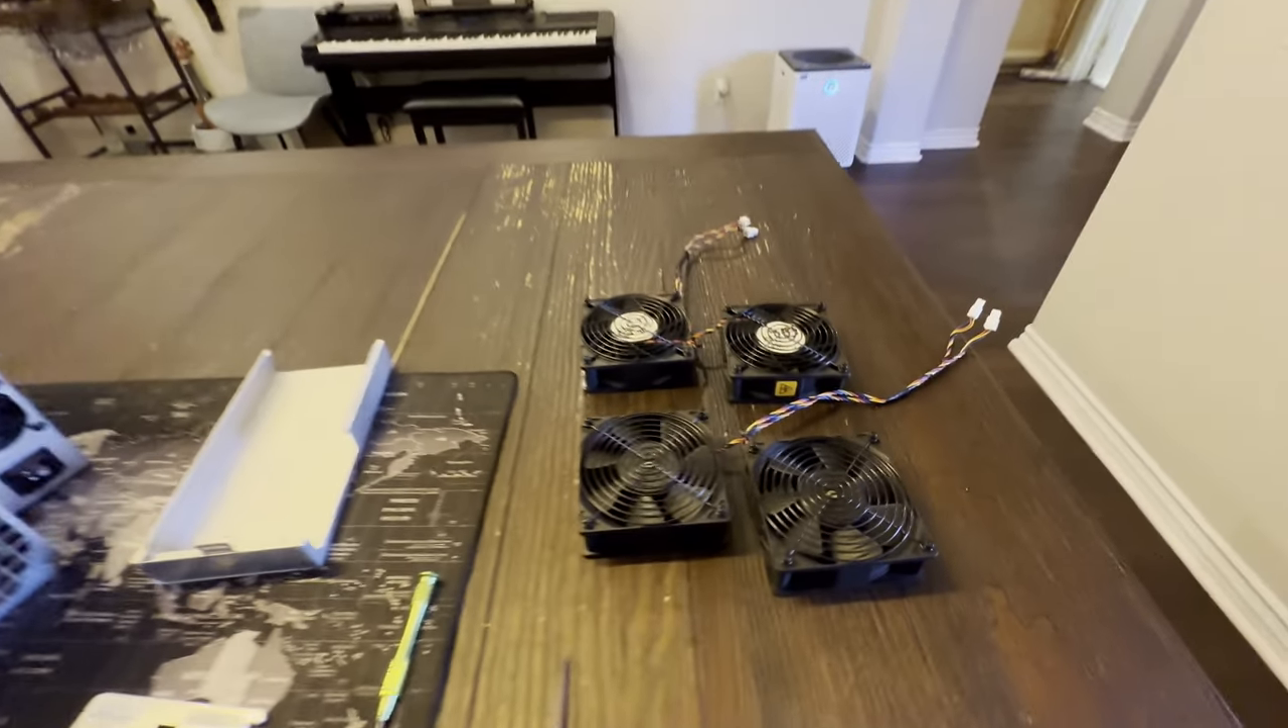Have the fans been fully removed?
Yes.